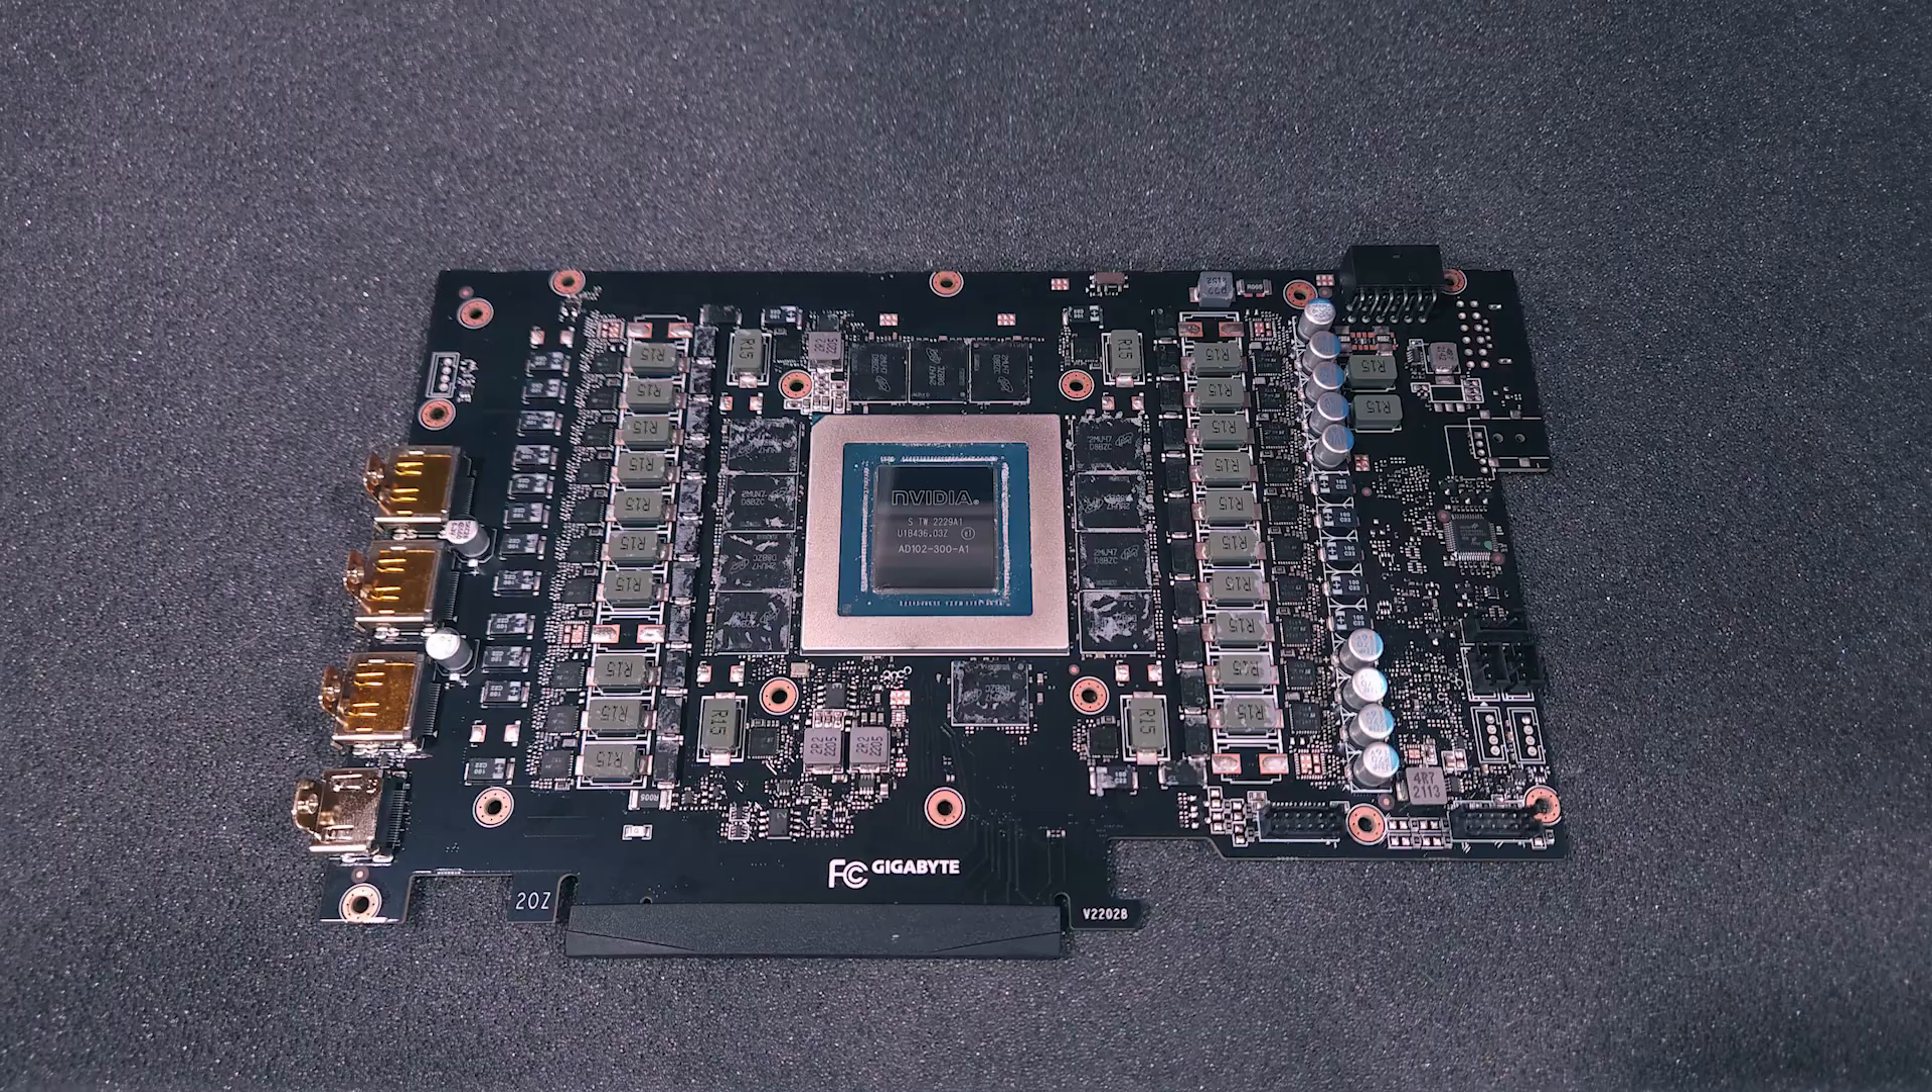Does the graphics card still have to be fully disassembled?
No.